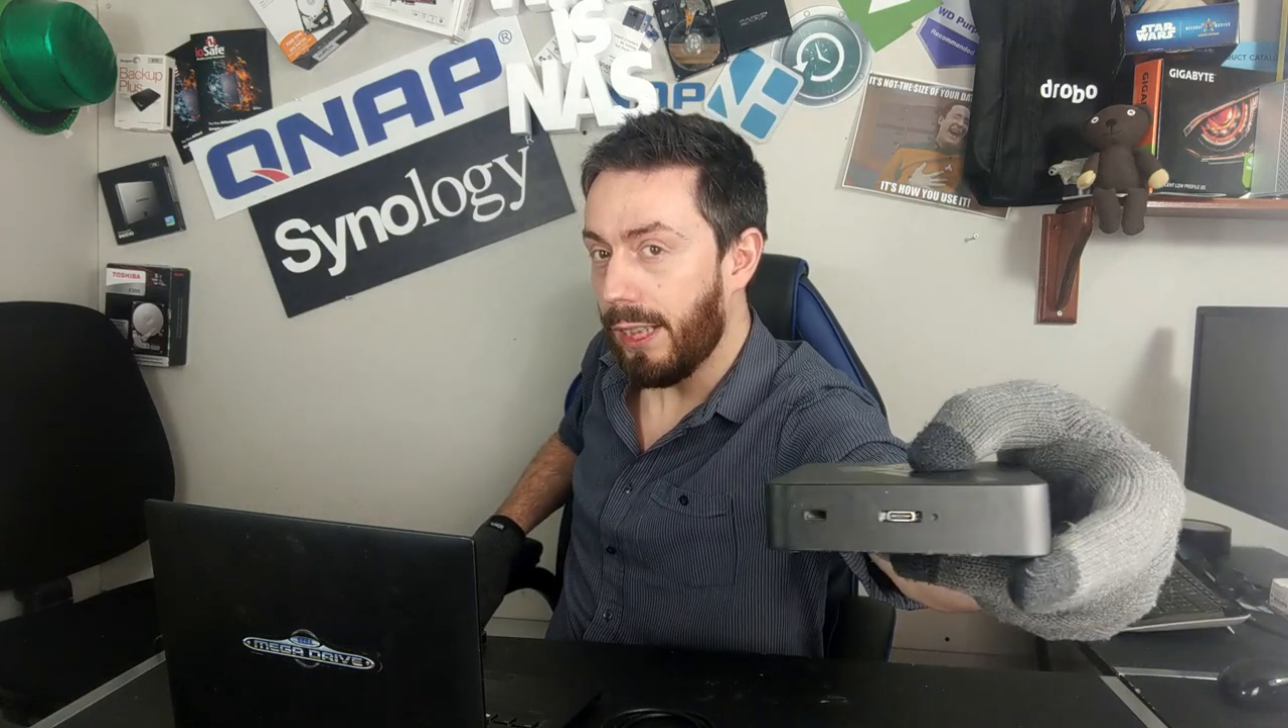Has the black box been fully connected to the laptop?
No.